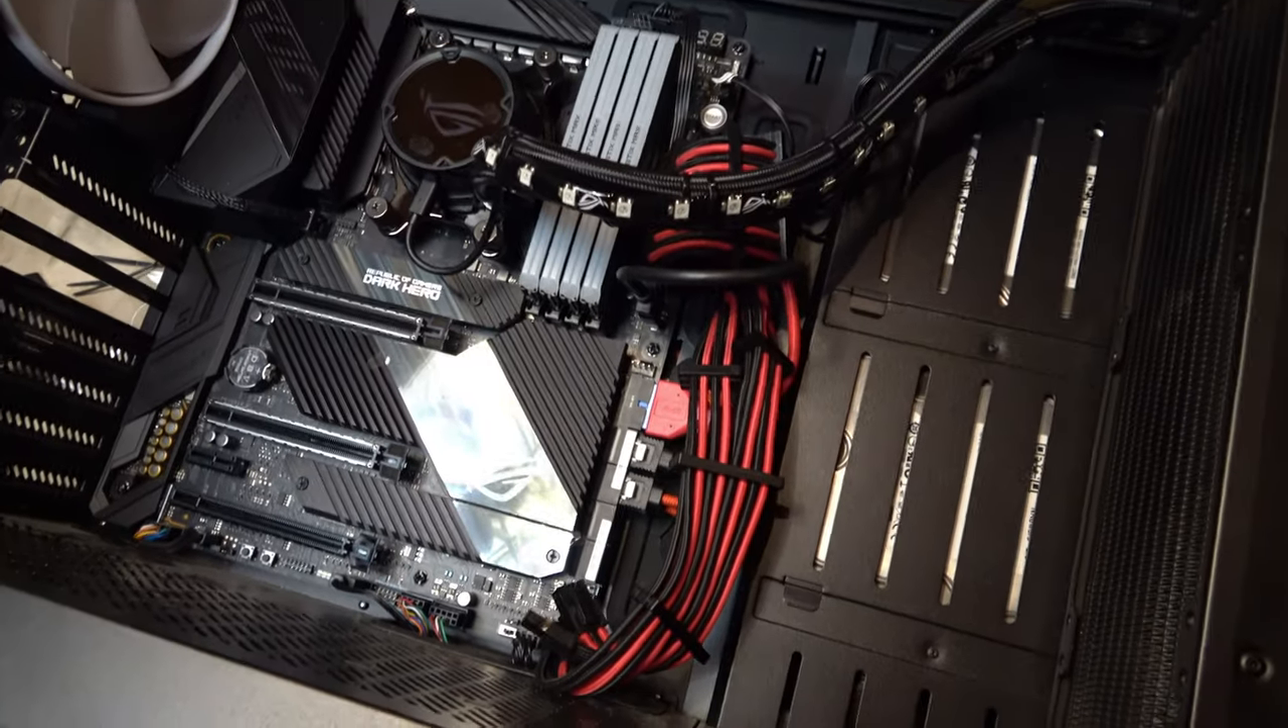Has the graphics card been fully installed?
No.